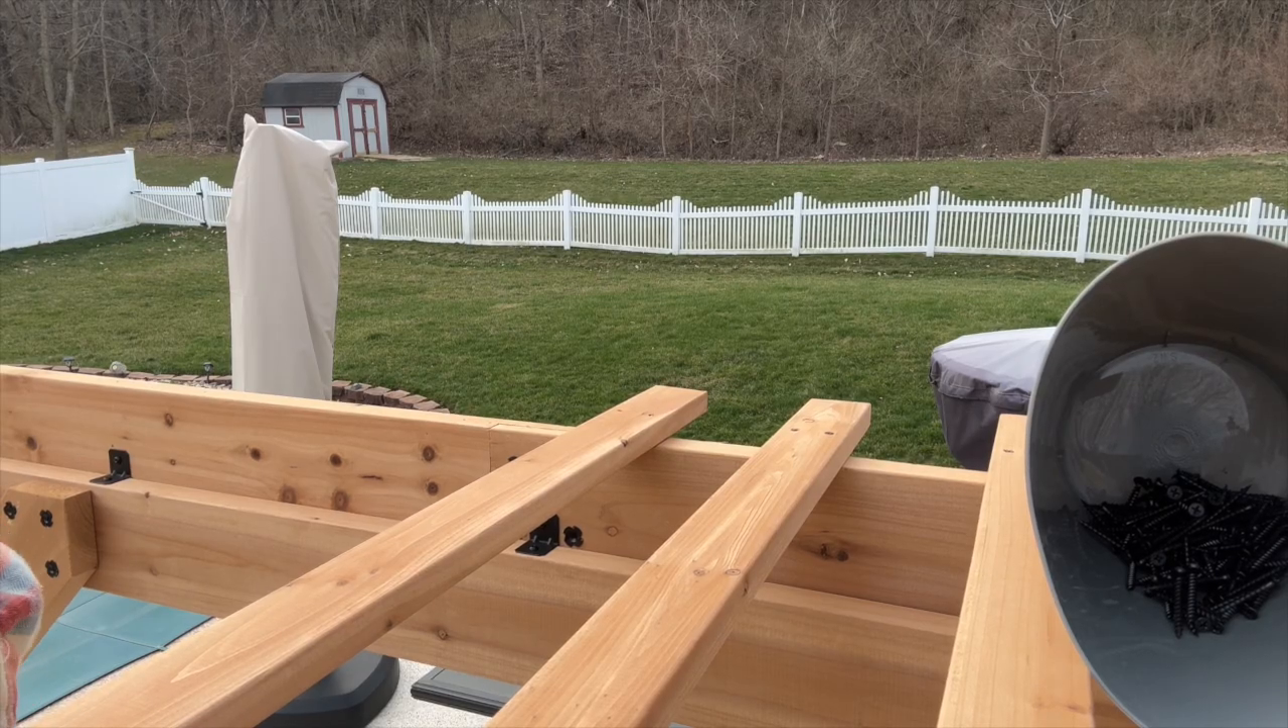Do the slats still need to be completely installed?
Yes.